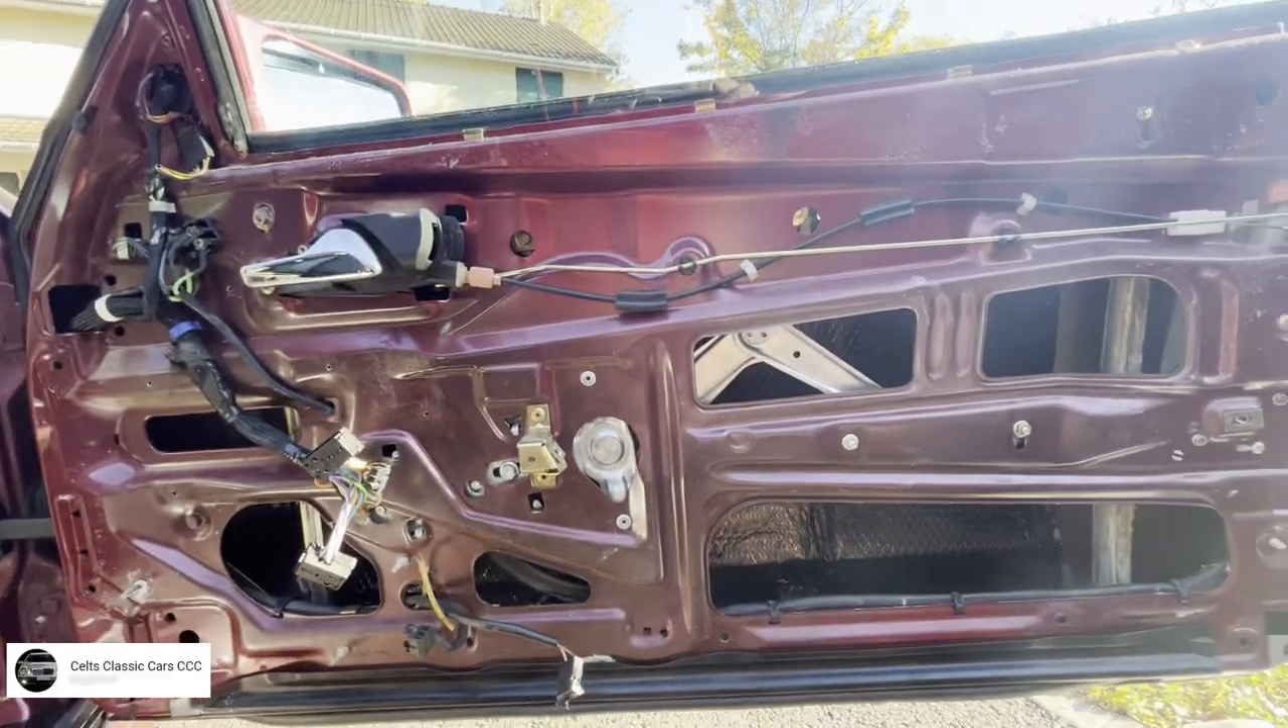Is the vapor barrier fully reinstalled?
No.